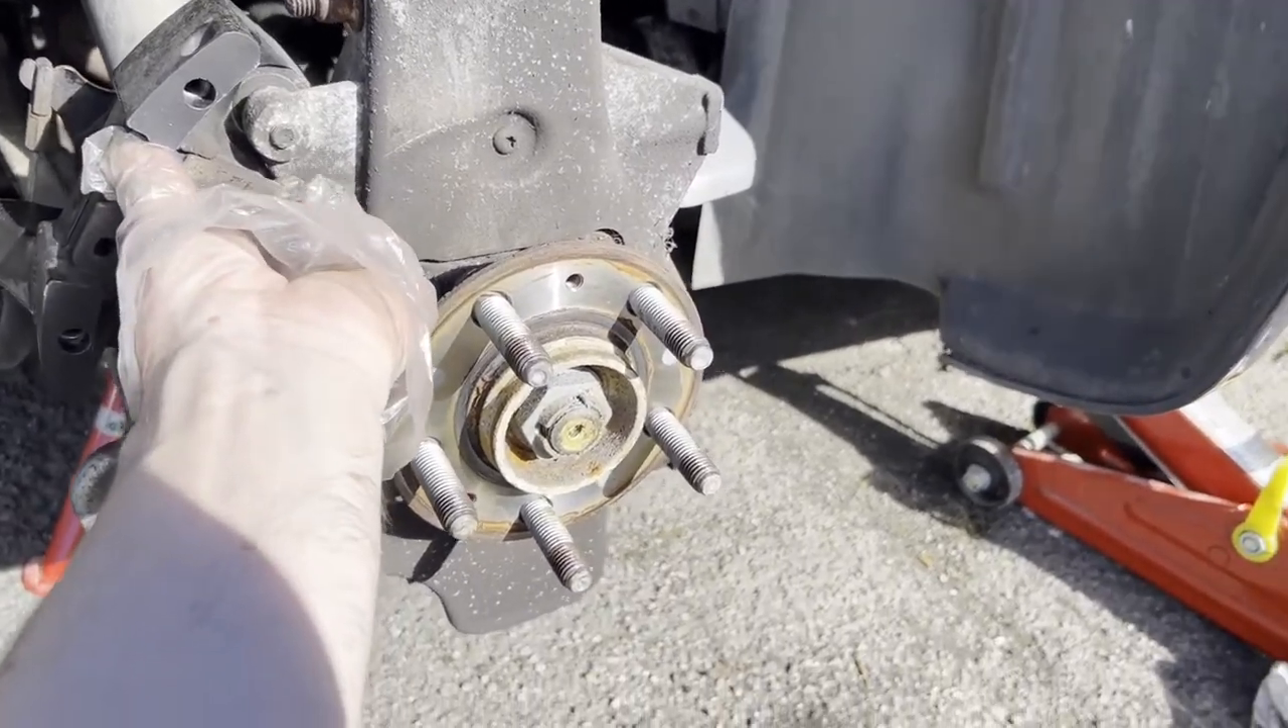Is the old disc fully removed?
Yes.